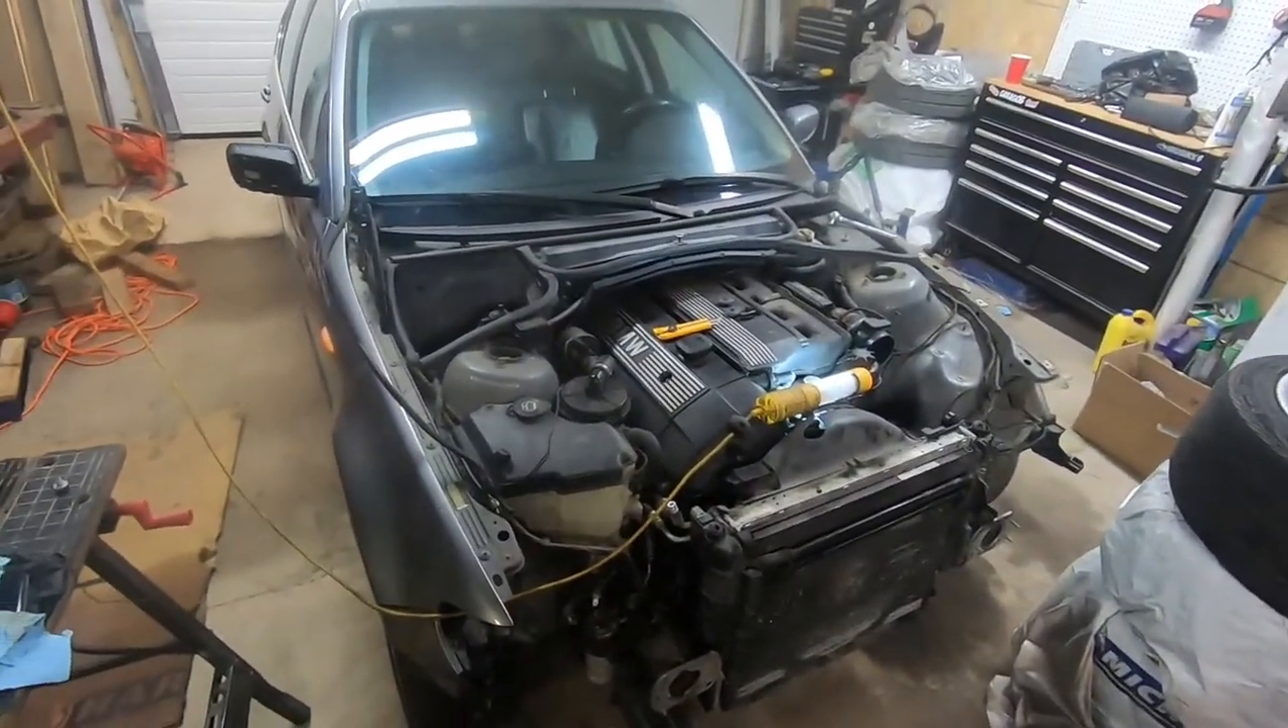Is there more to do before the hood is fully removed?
No.